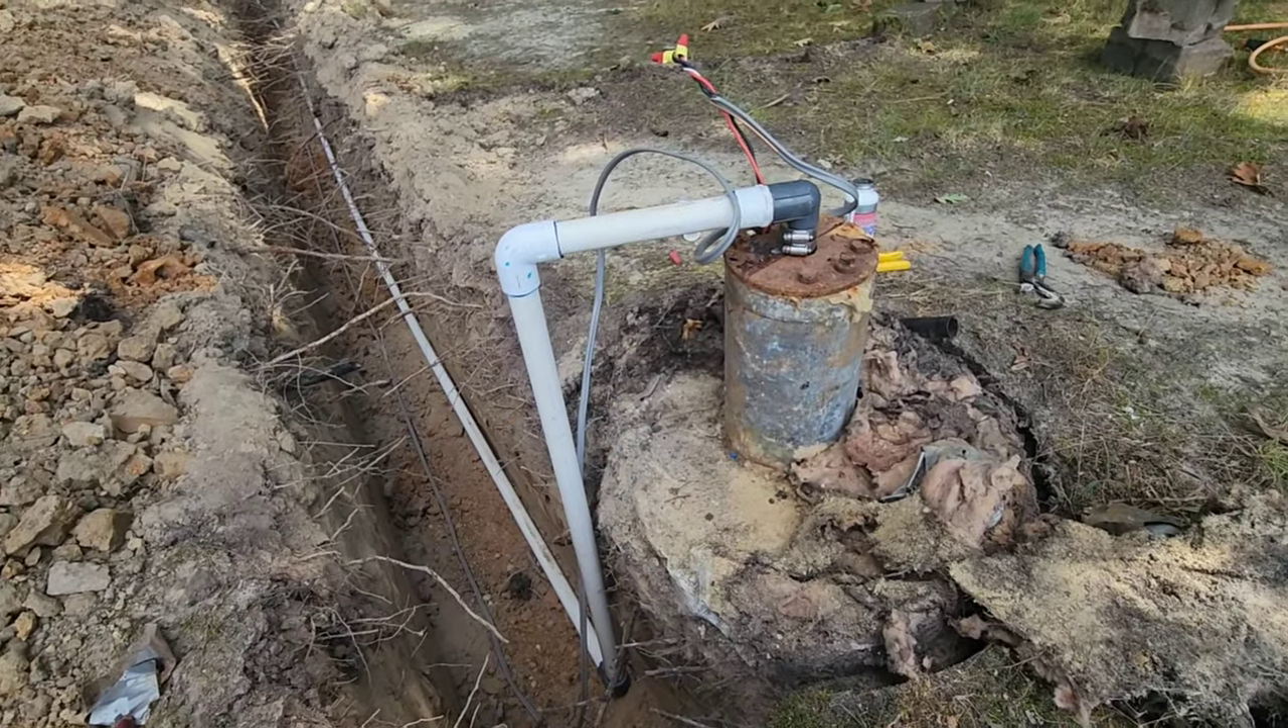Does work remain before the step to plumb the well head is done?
No.